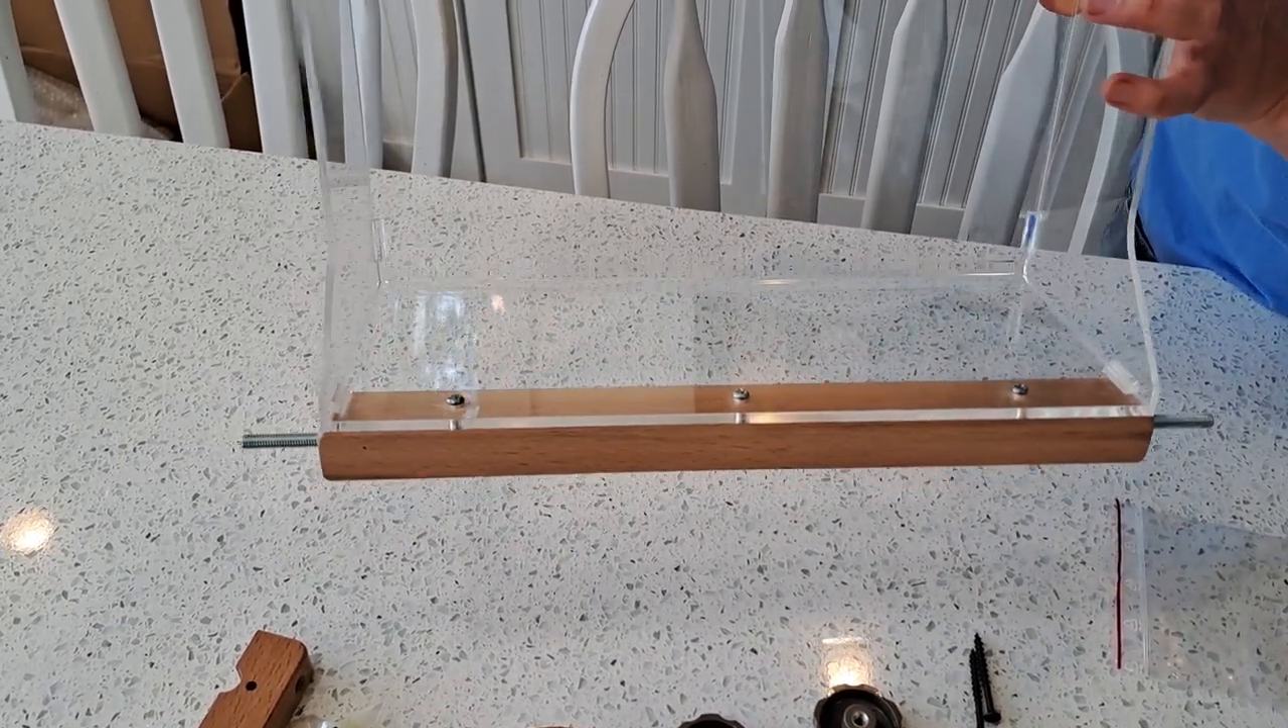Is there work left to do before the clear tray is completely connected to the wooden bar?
No.